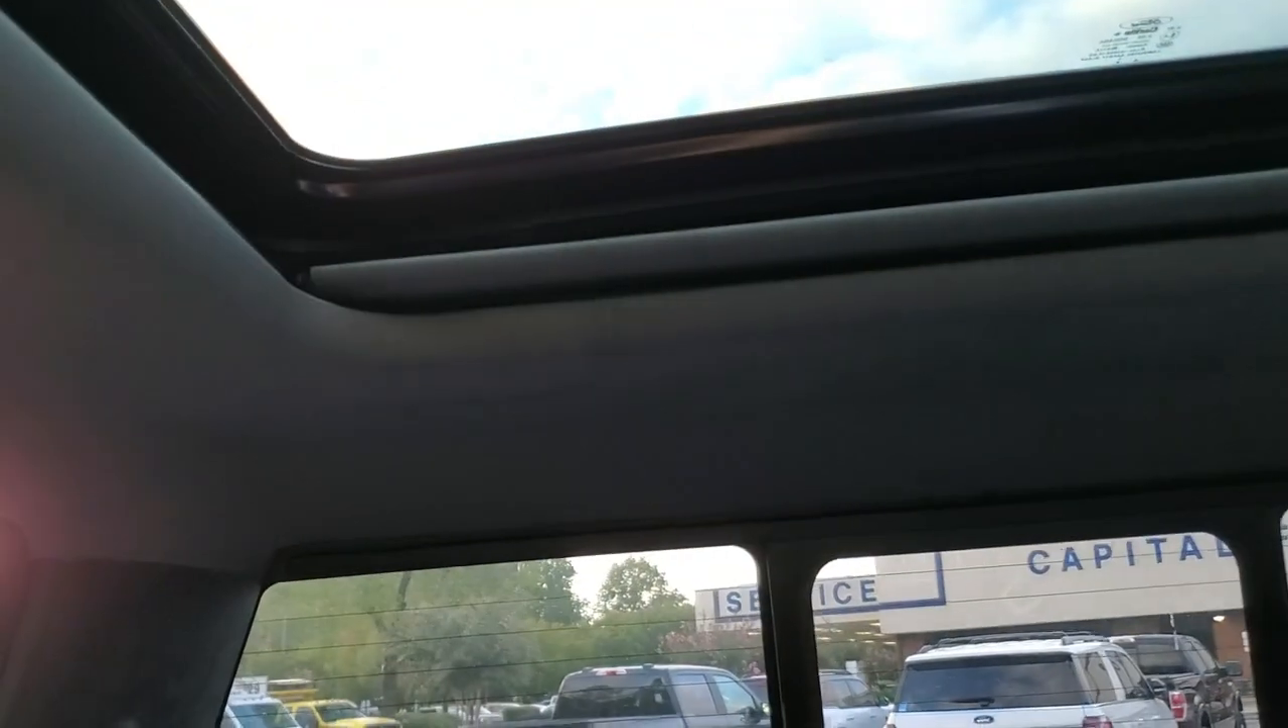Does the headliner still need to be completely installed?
No.